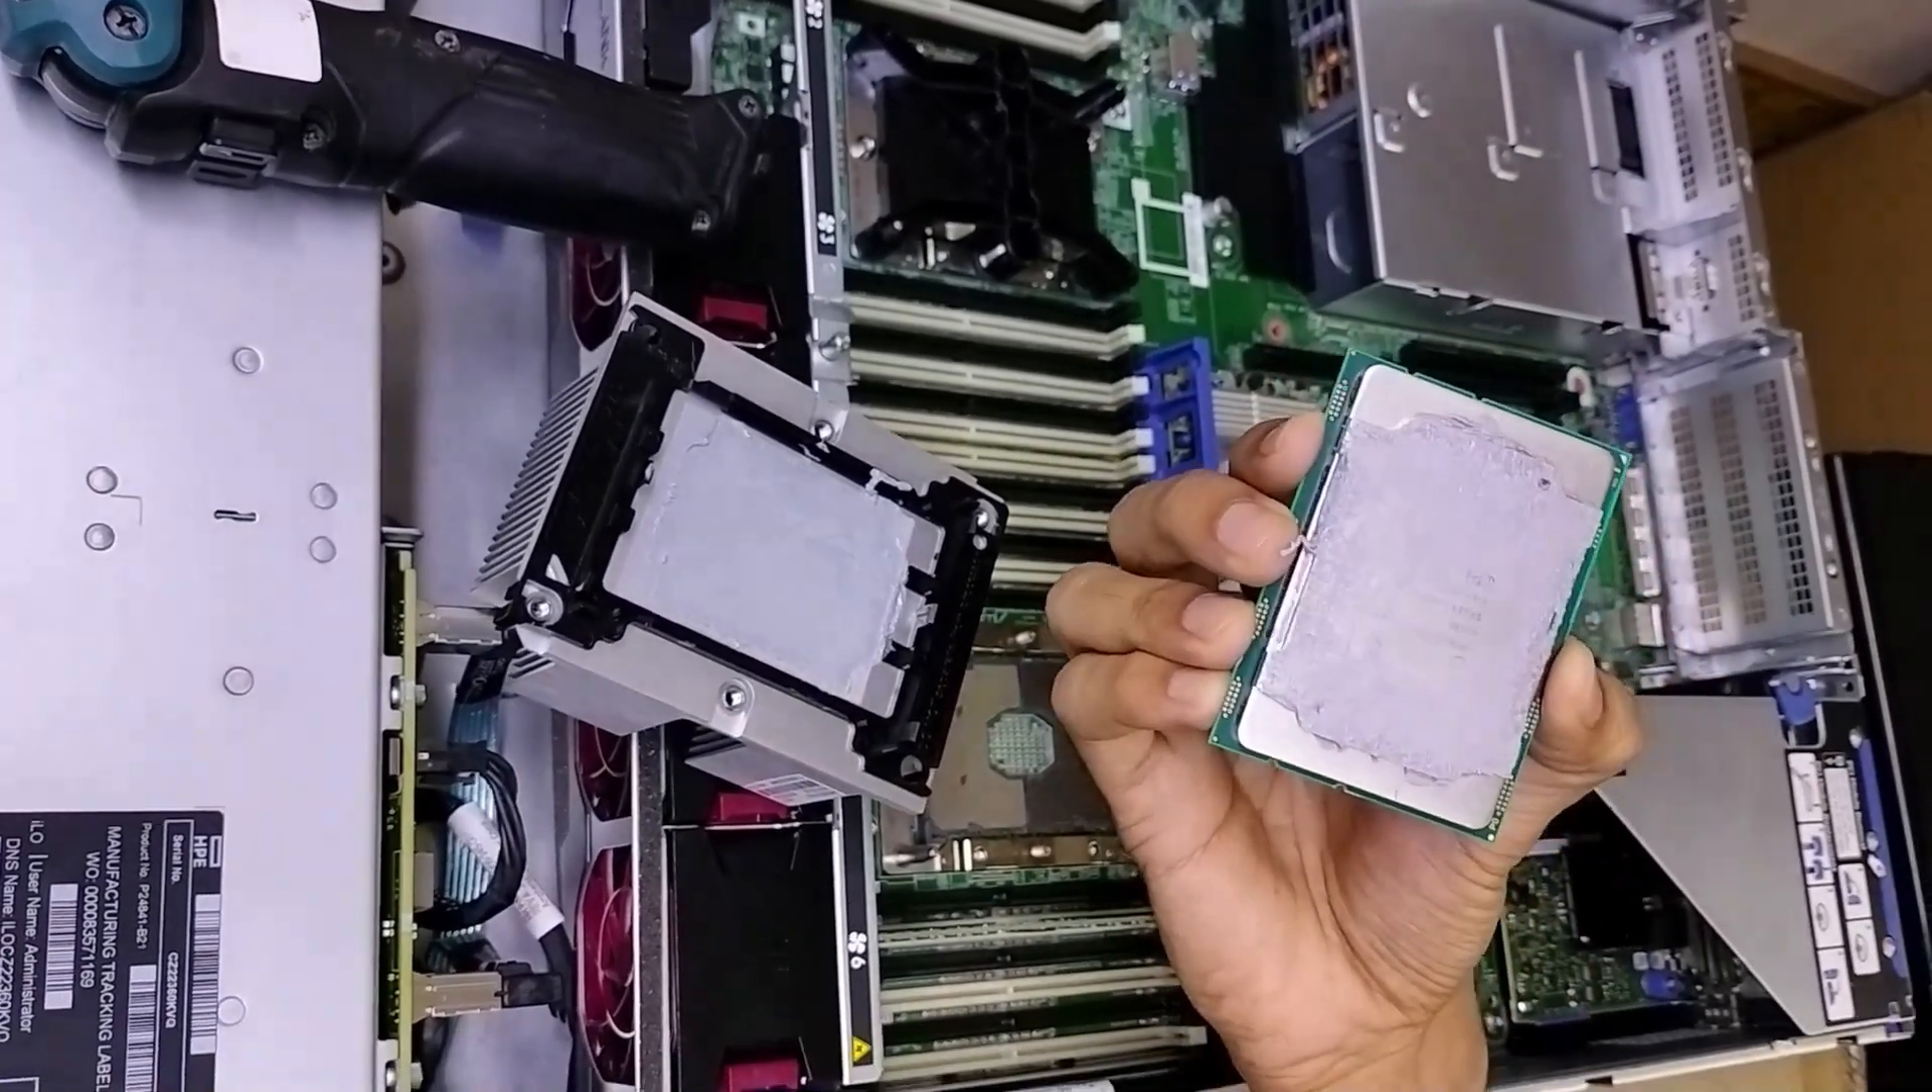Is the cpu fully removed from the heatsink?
Yes.